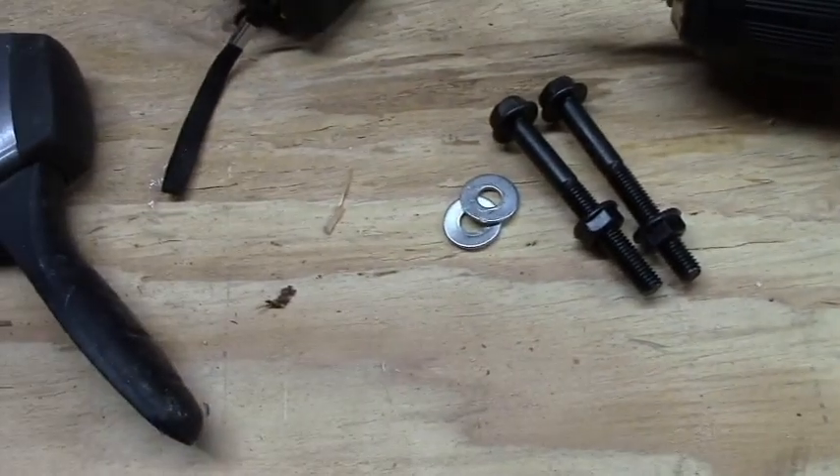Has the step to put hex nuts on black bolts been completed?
Yes.